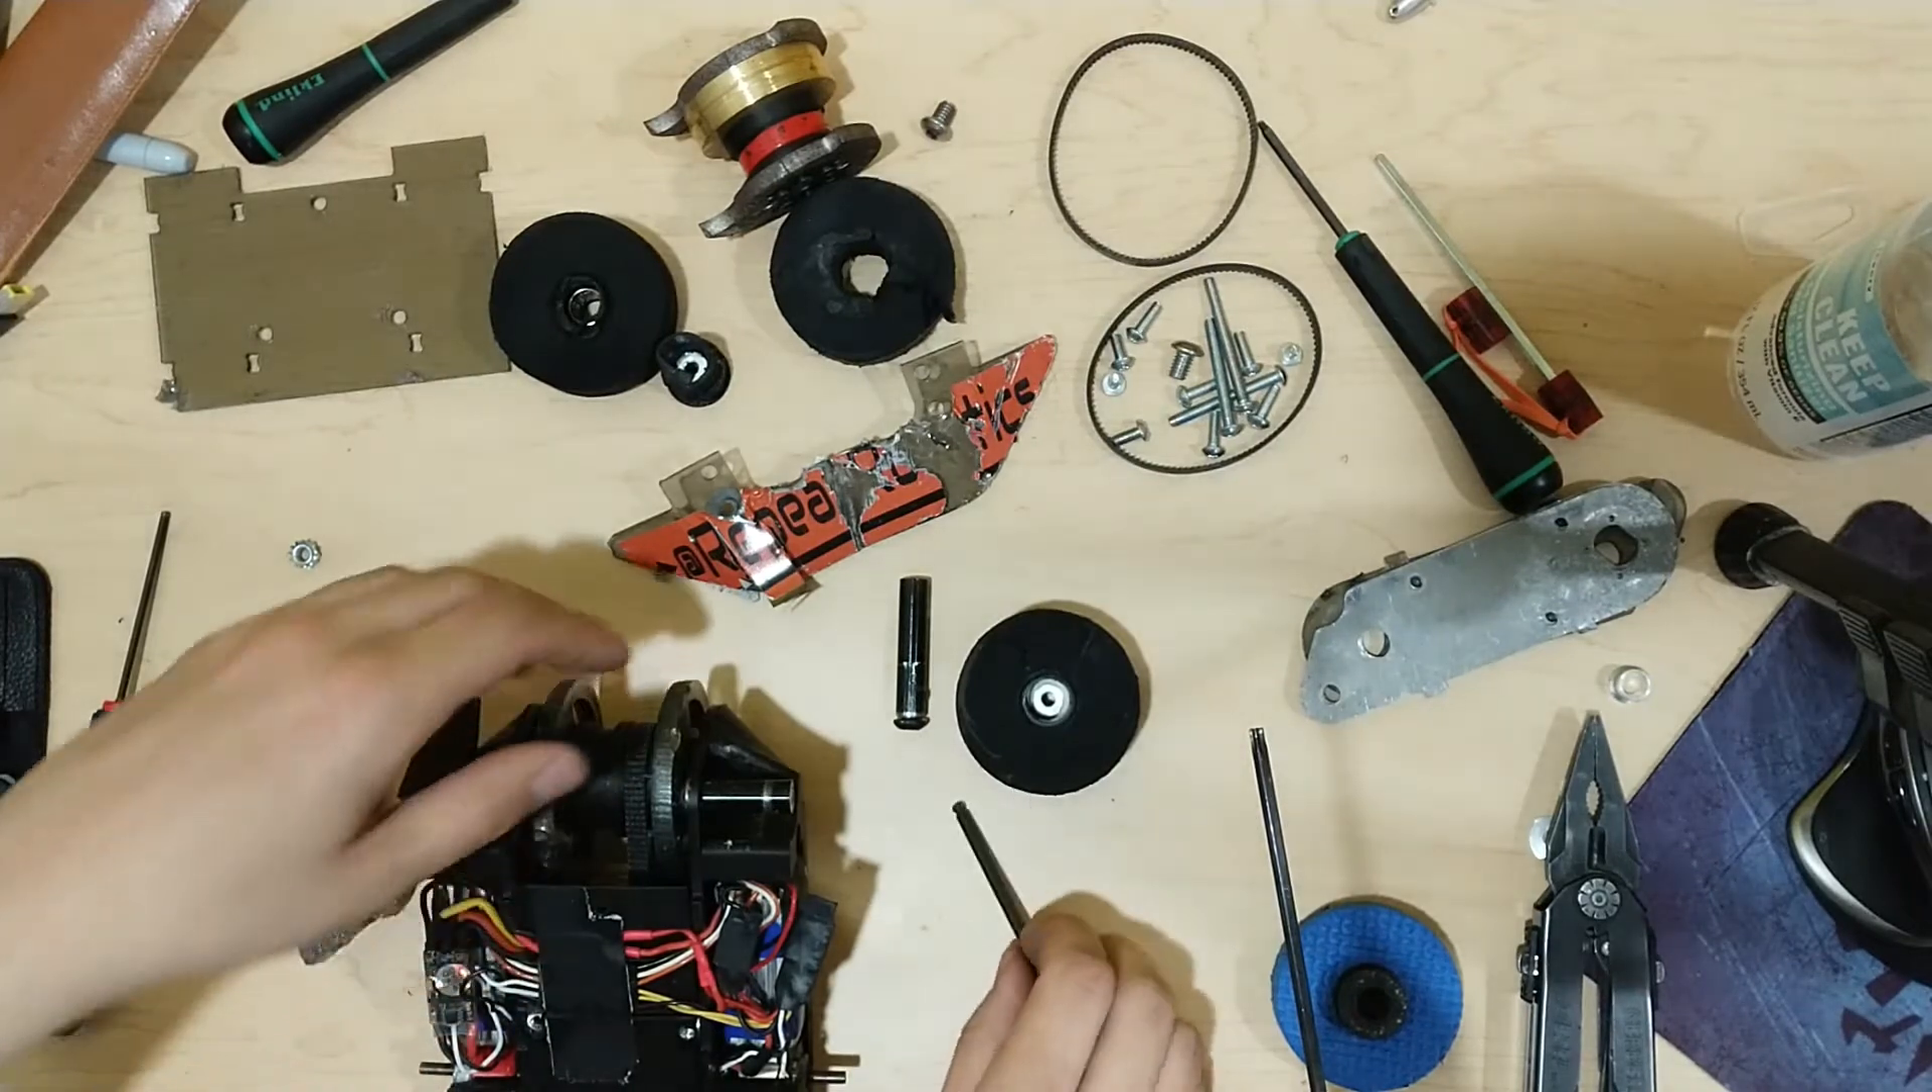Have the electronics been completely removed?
No.